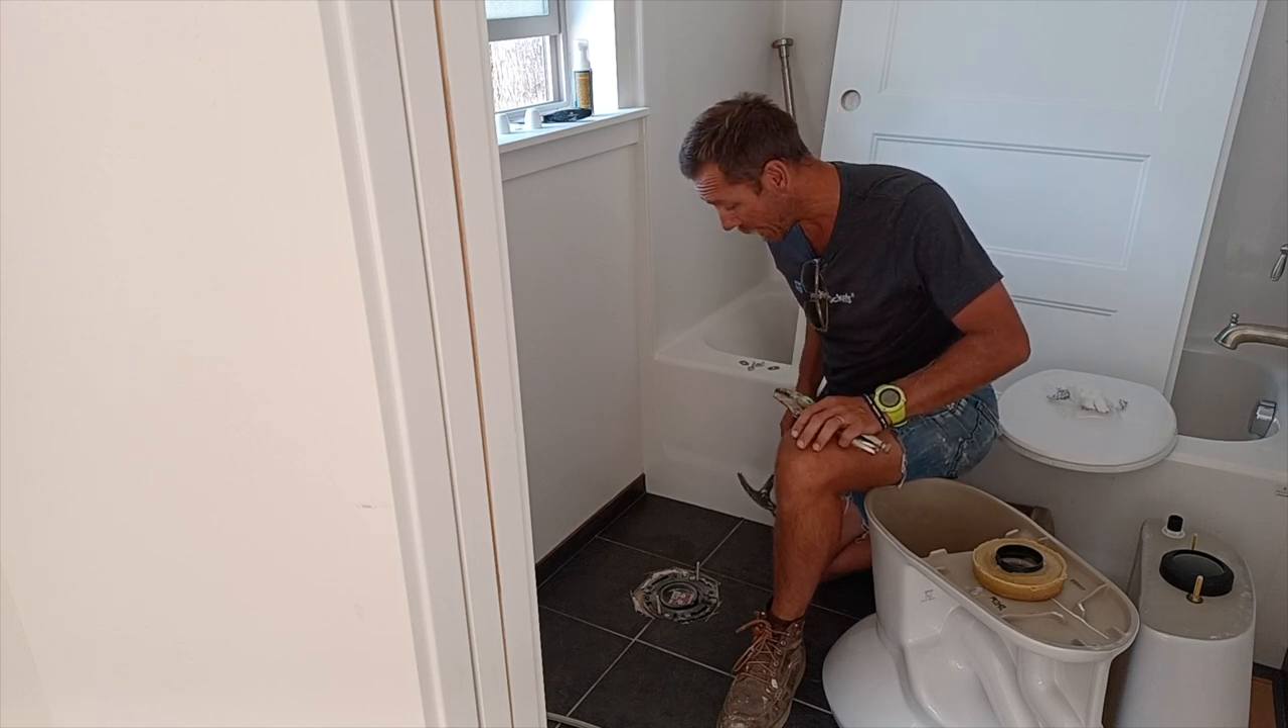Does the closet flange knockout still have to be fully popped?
Yes.